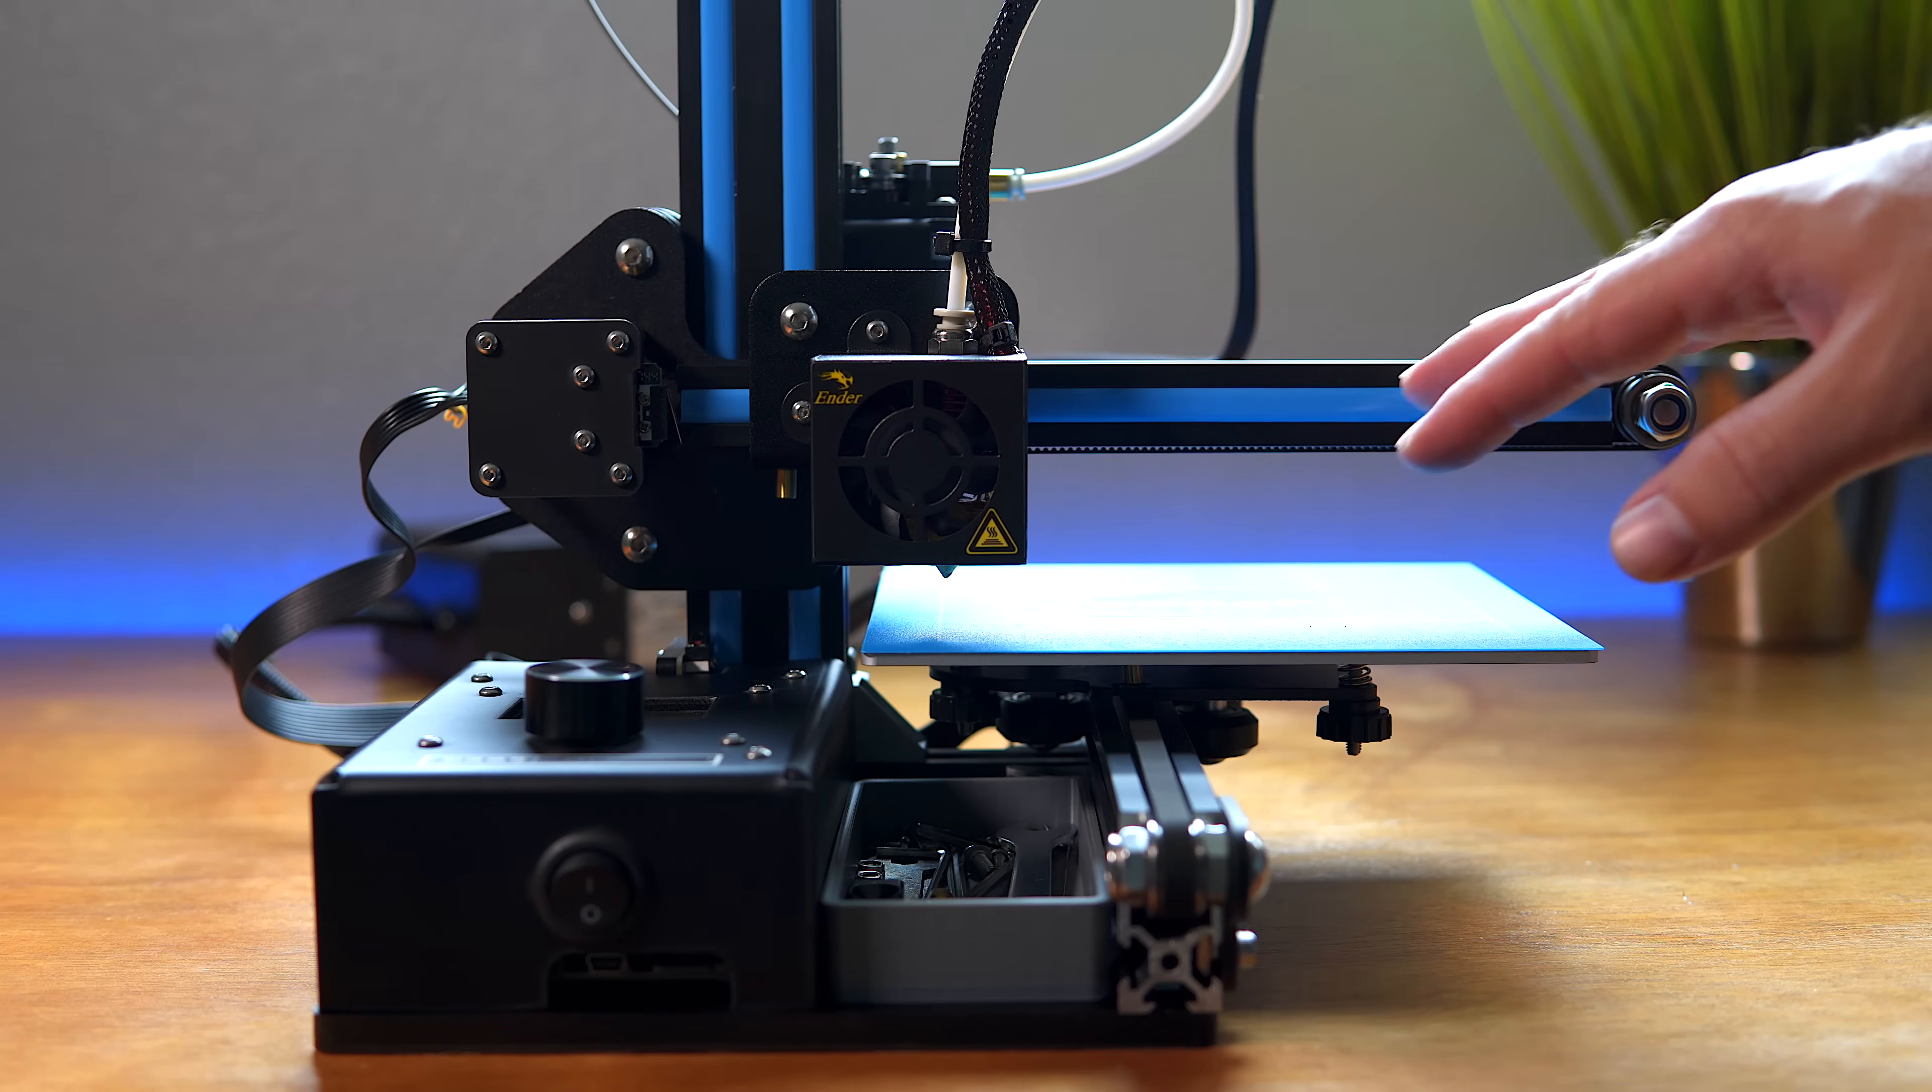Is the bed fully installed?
Yes.